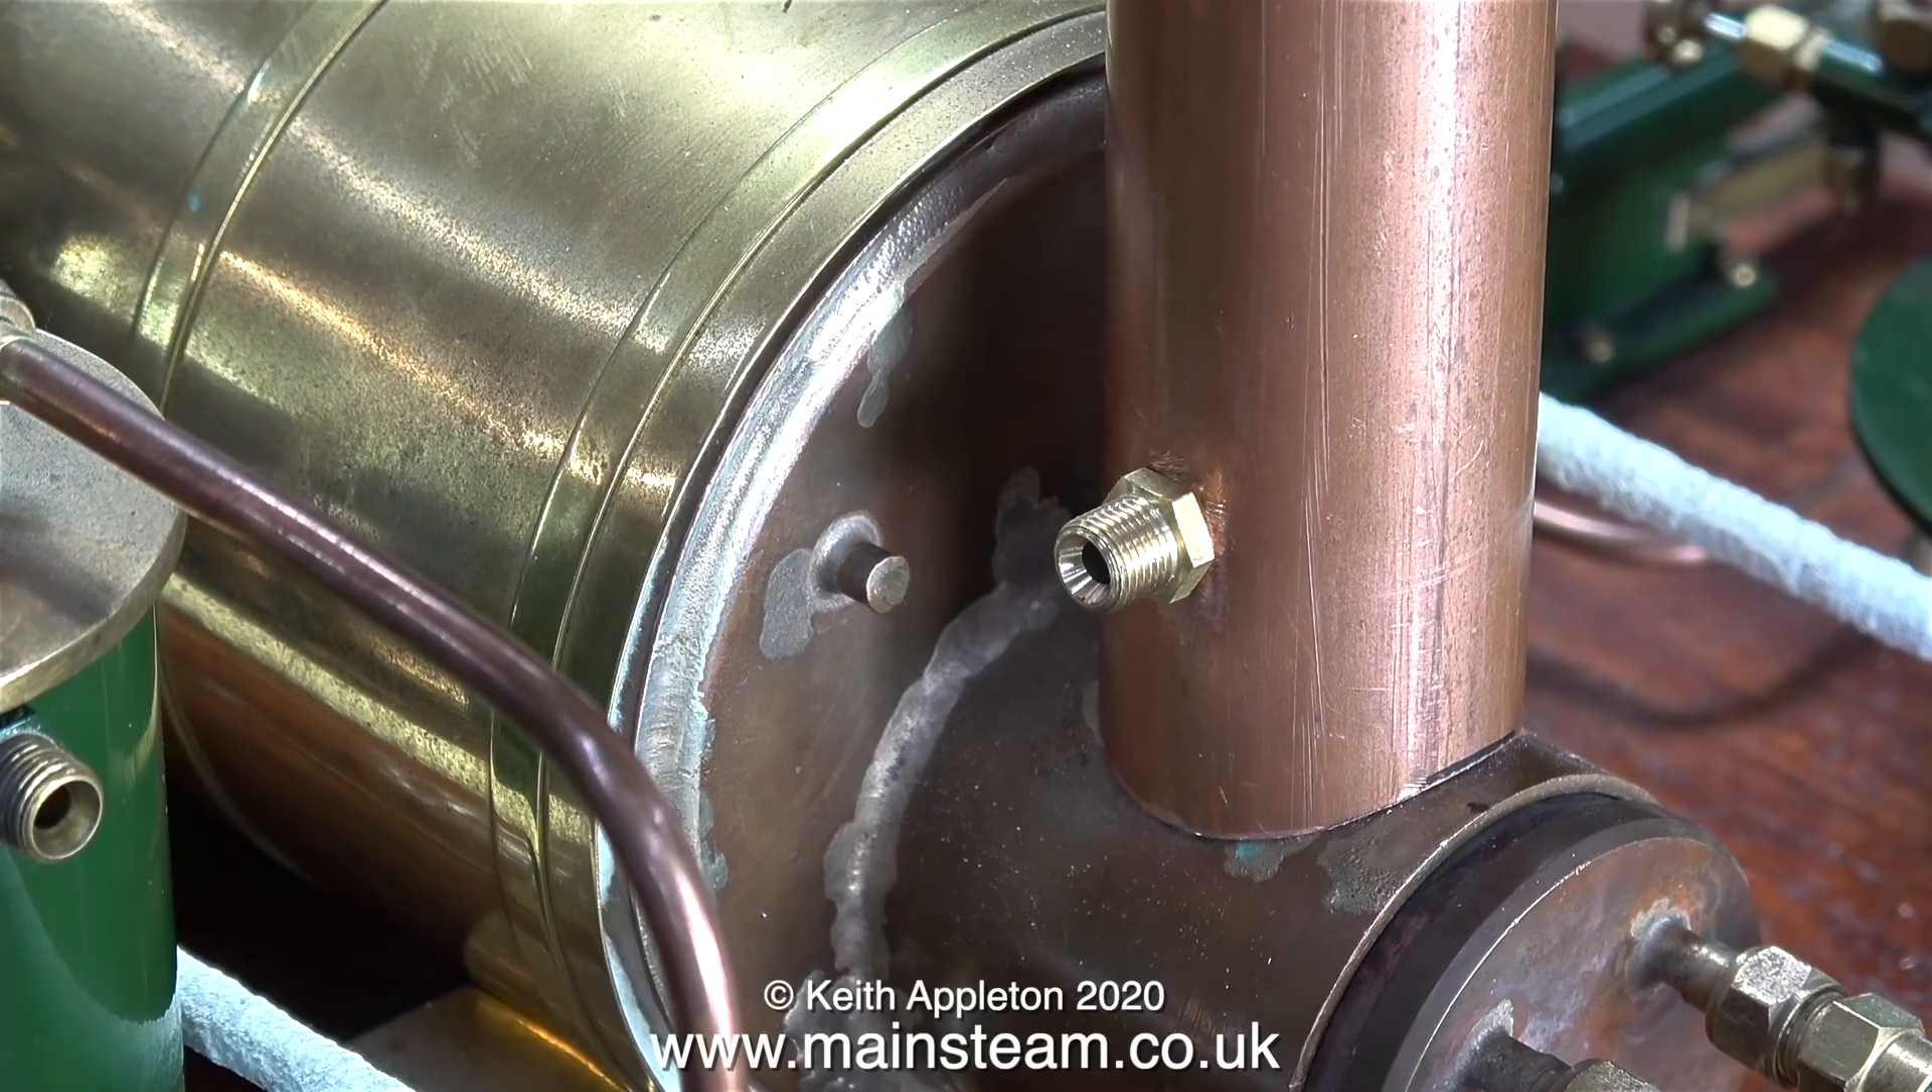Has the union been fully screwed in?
Yes.